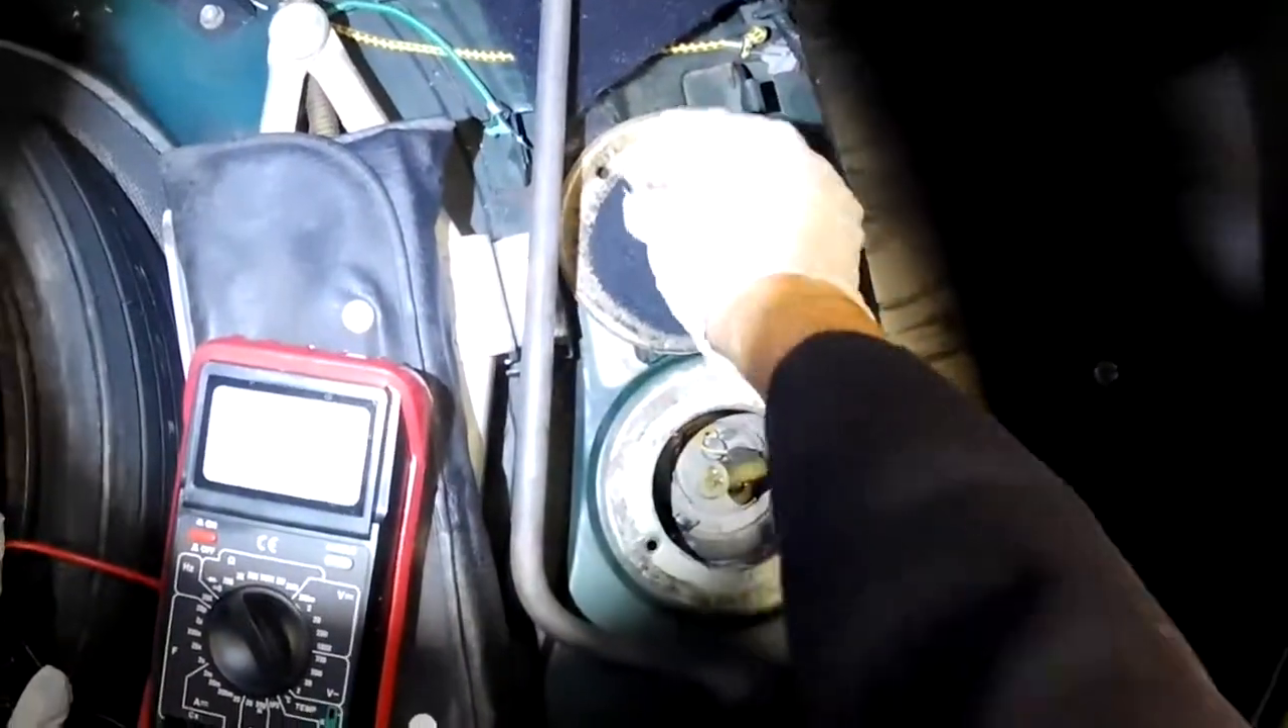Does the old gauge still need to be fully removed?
Yes.